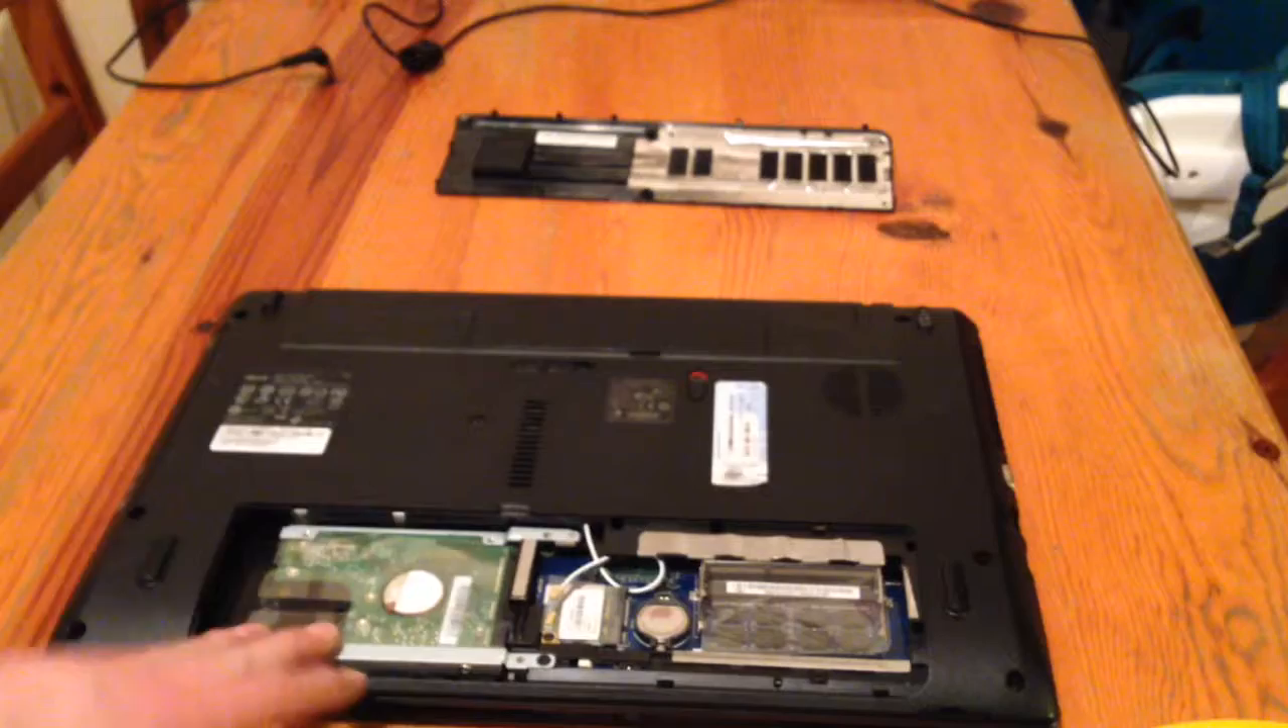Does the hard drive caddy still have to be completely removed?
Yes.